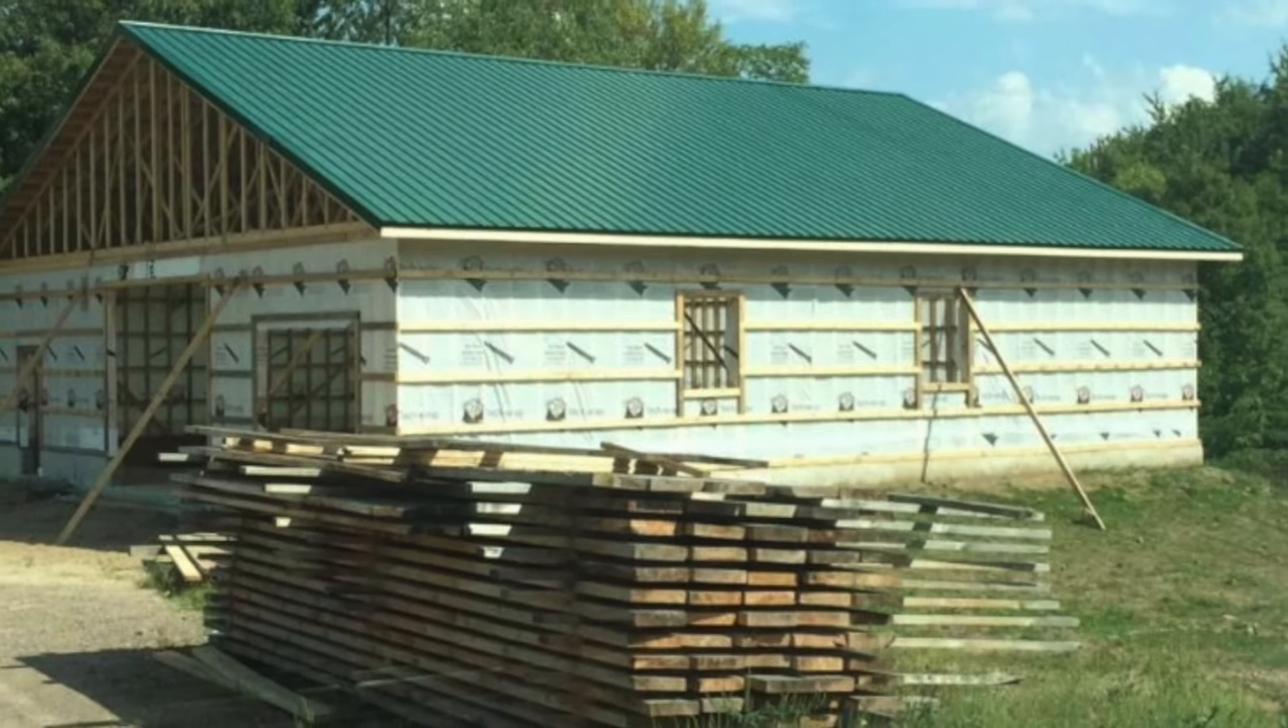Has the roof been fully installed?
Yes.